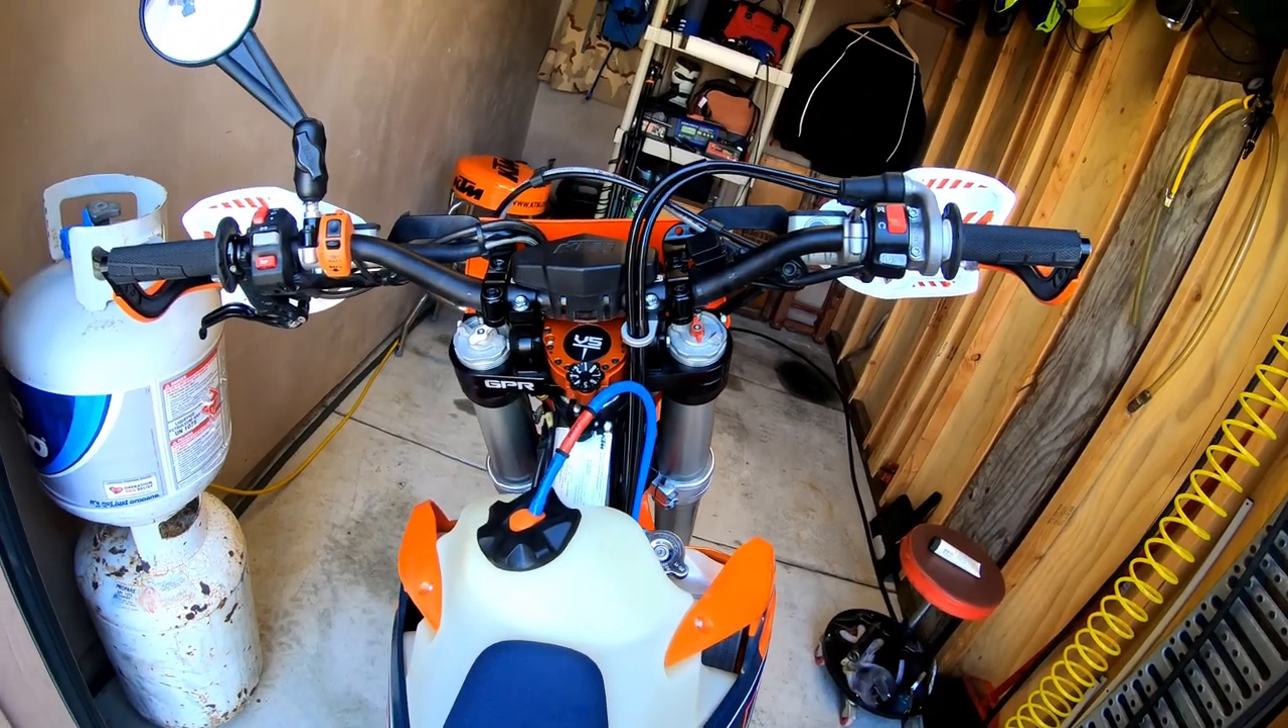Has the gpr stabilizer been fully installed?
Yes.